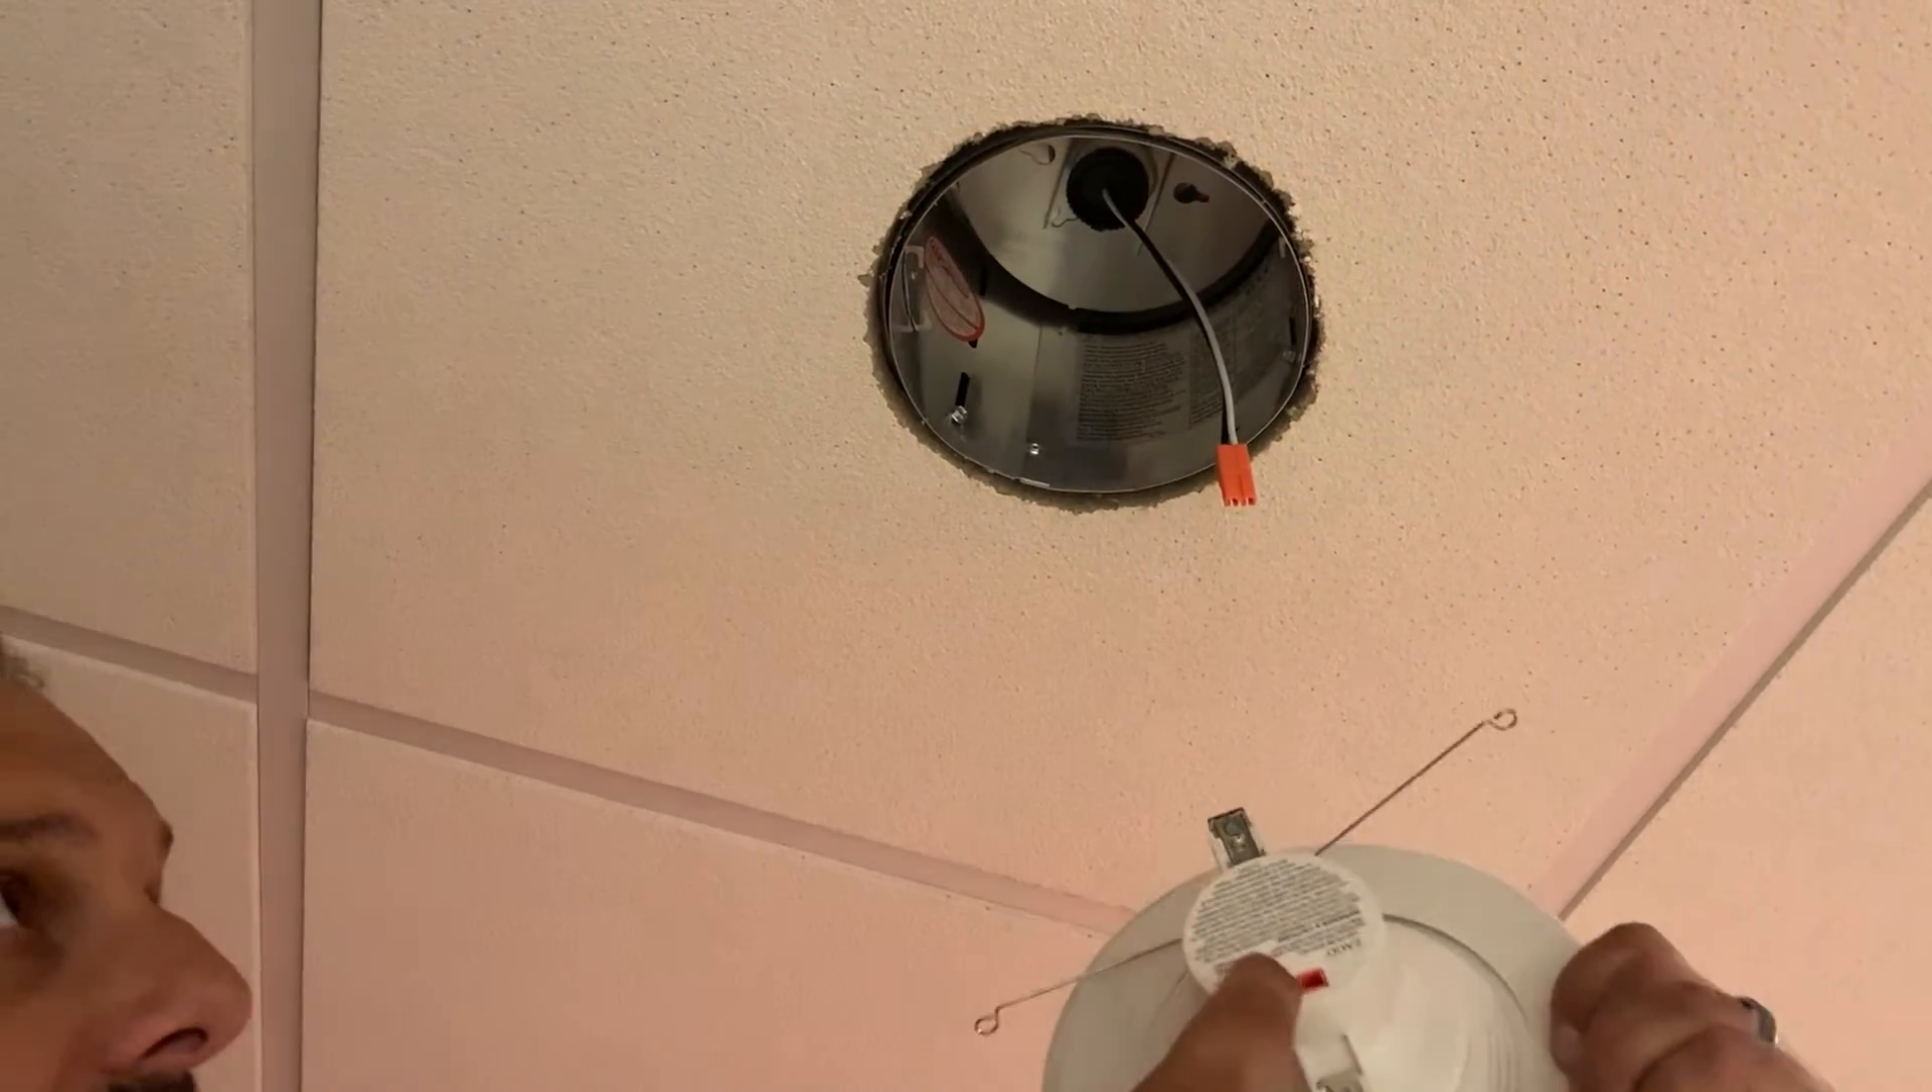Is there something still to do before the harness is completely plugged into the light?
Yes.